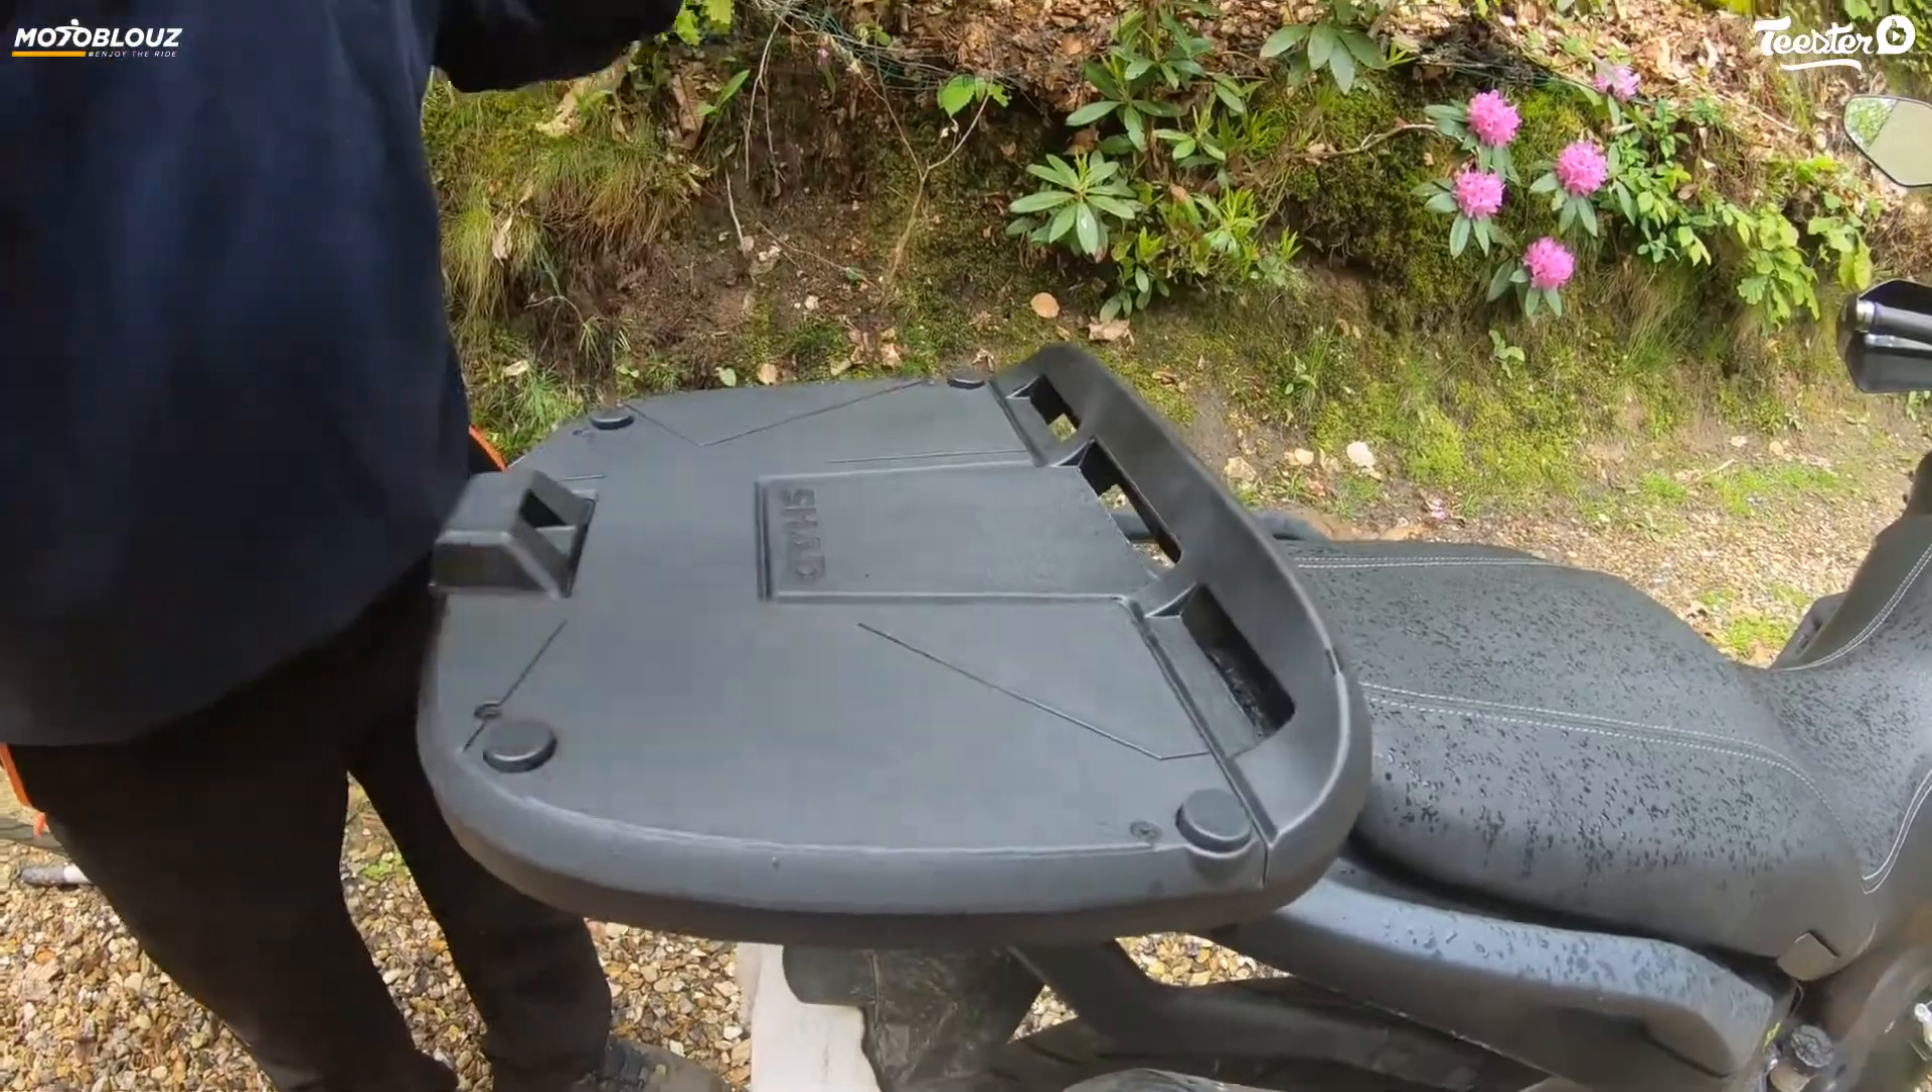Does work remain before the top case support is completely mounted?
No.